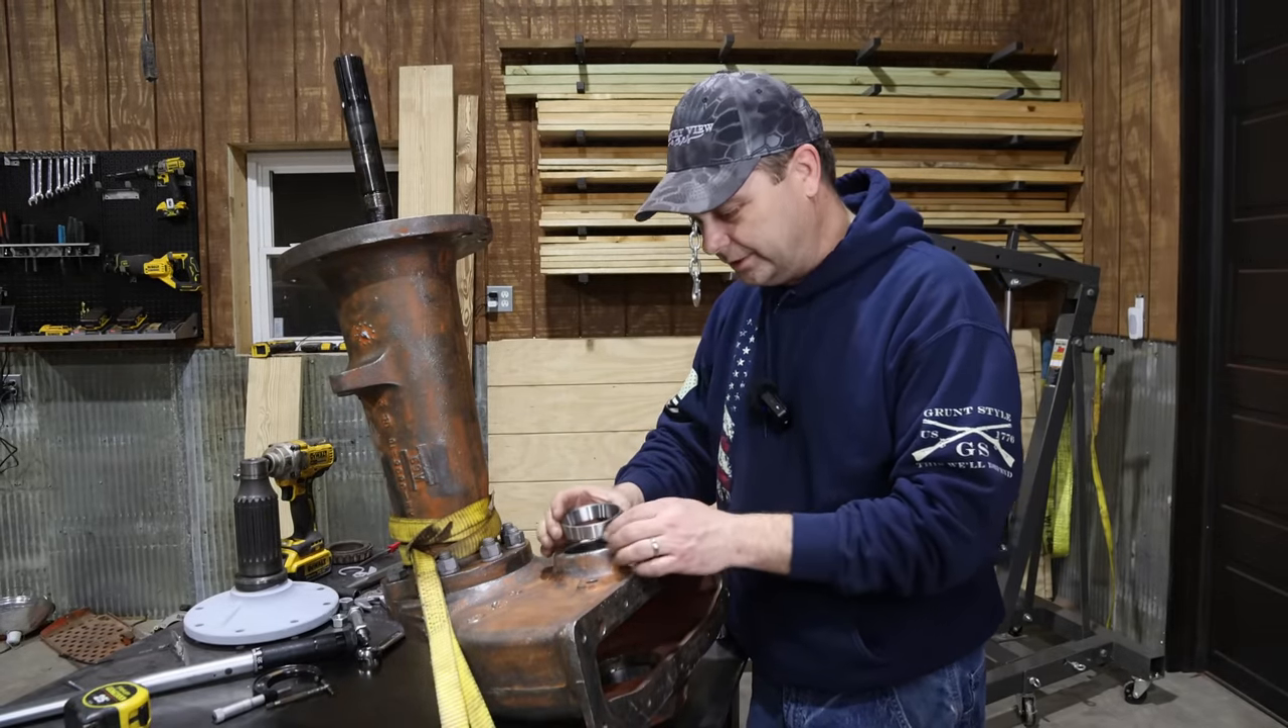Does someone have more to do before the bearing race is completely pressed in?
Yes.